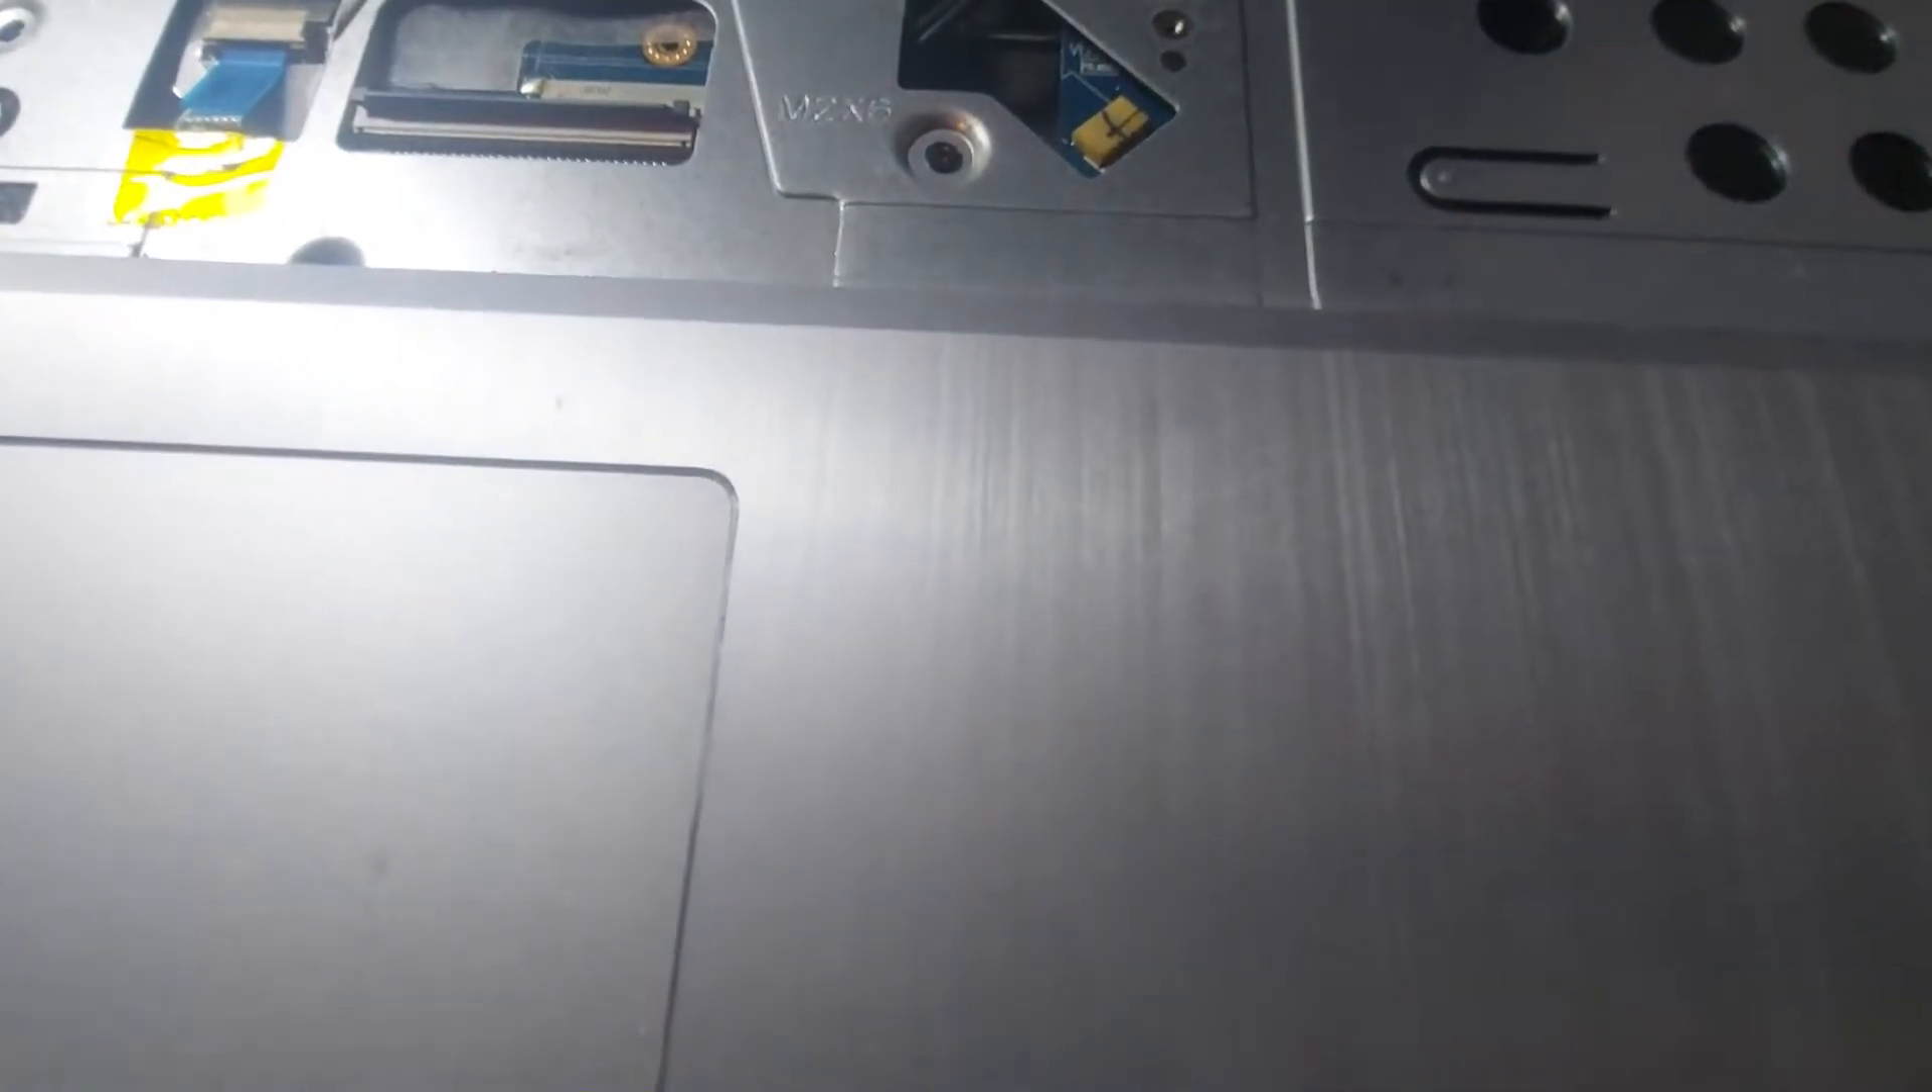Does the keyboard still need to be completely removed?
No.